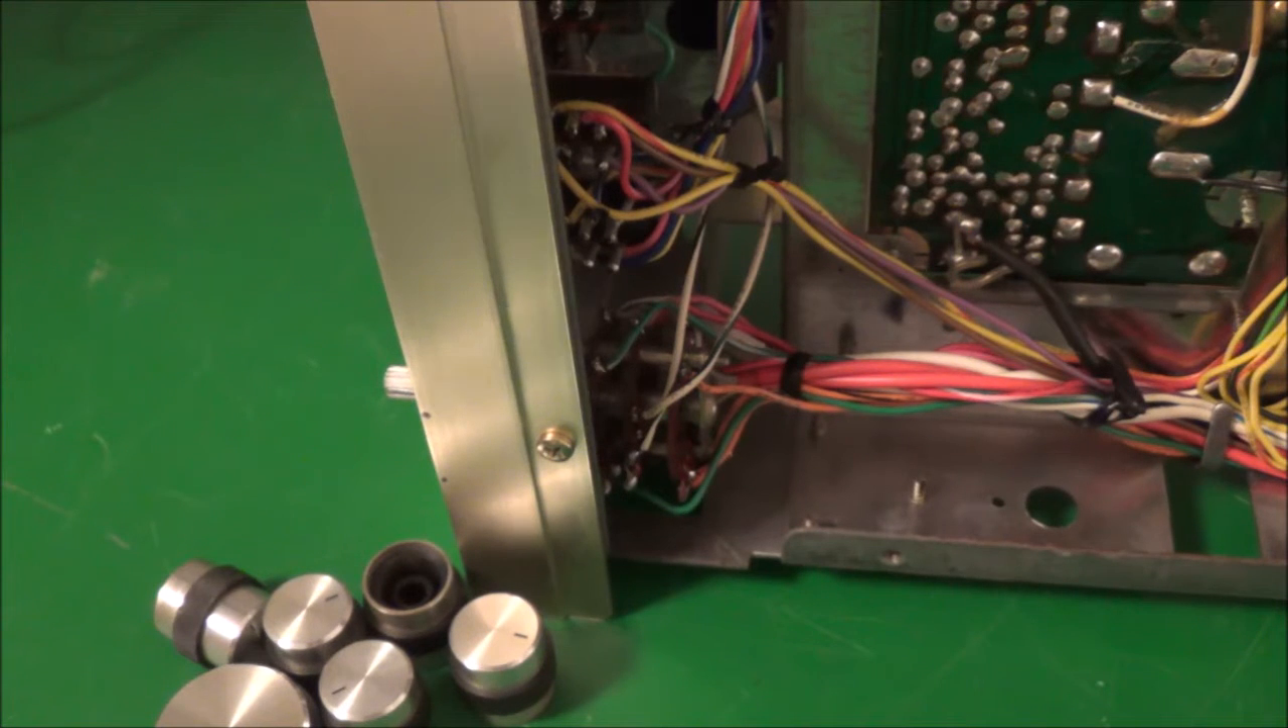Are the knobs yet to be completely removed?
No.